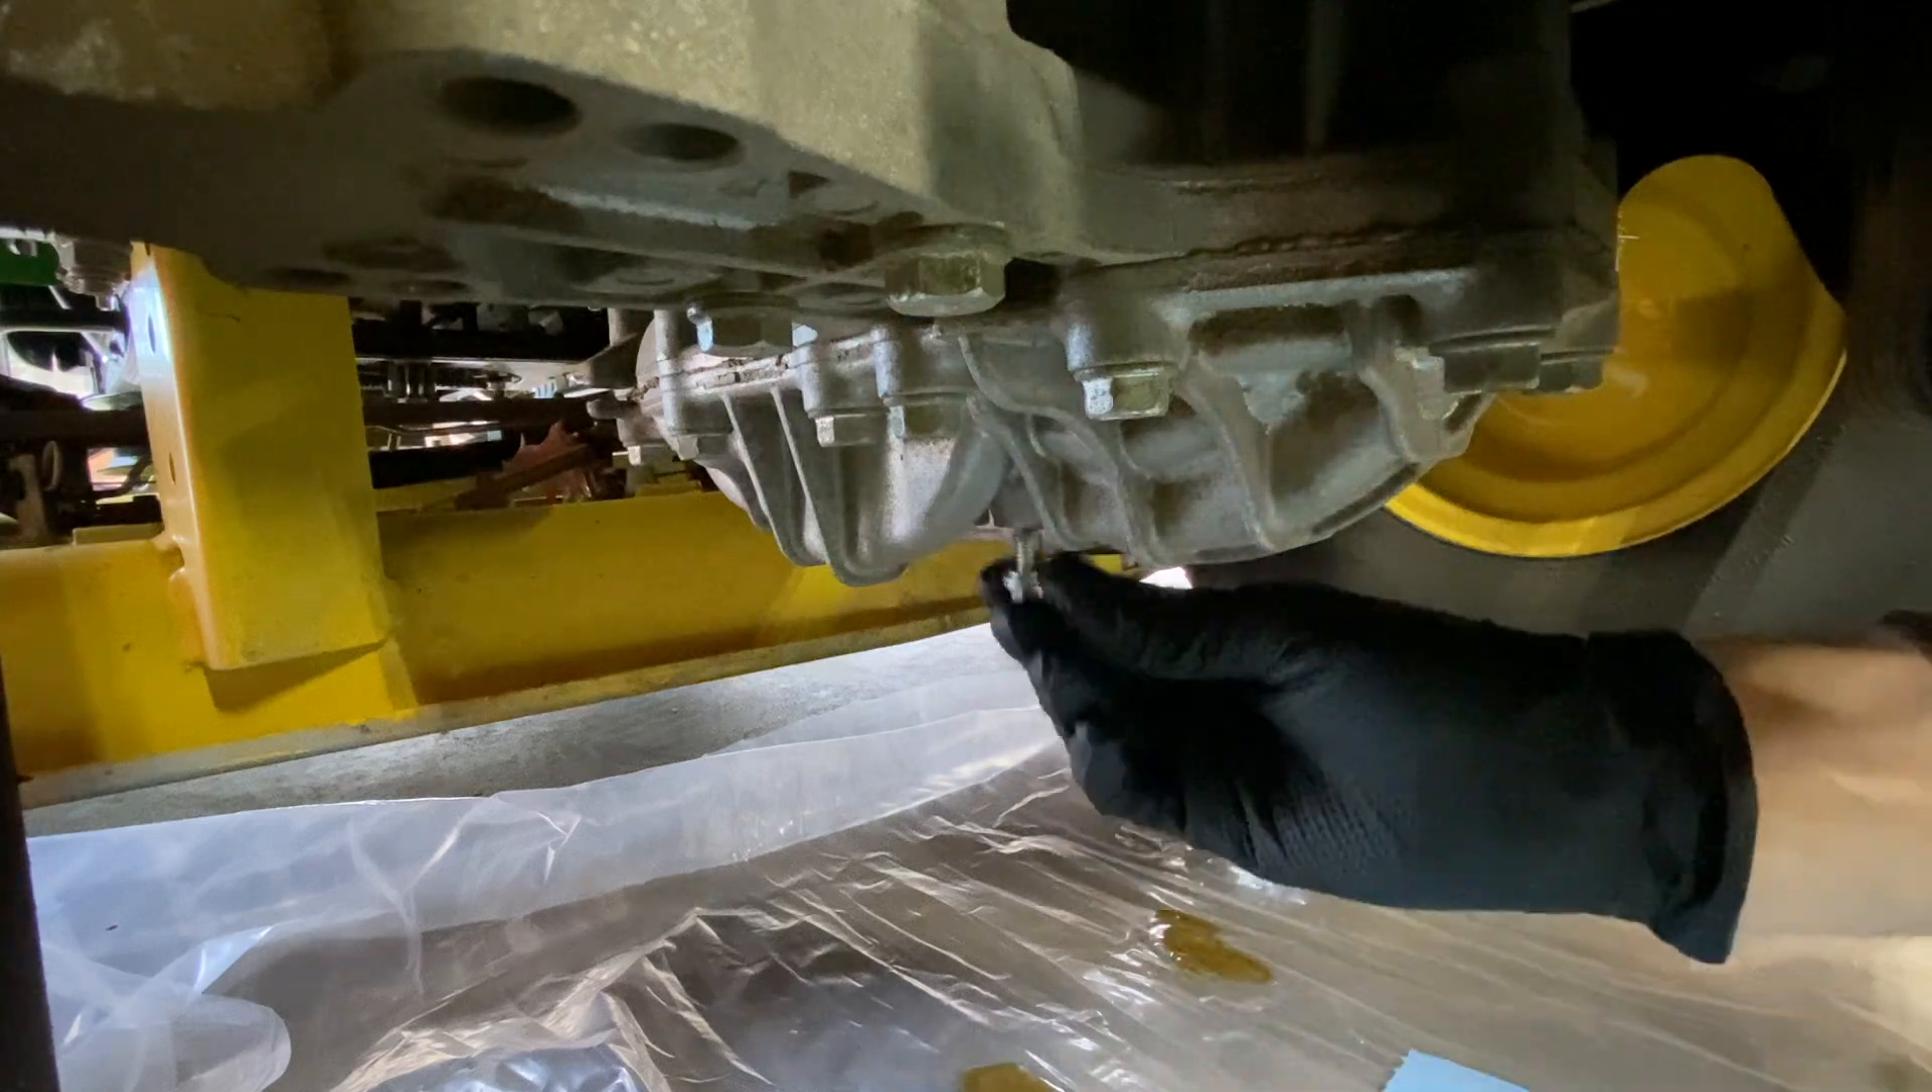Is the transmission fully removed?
No.